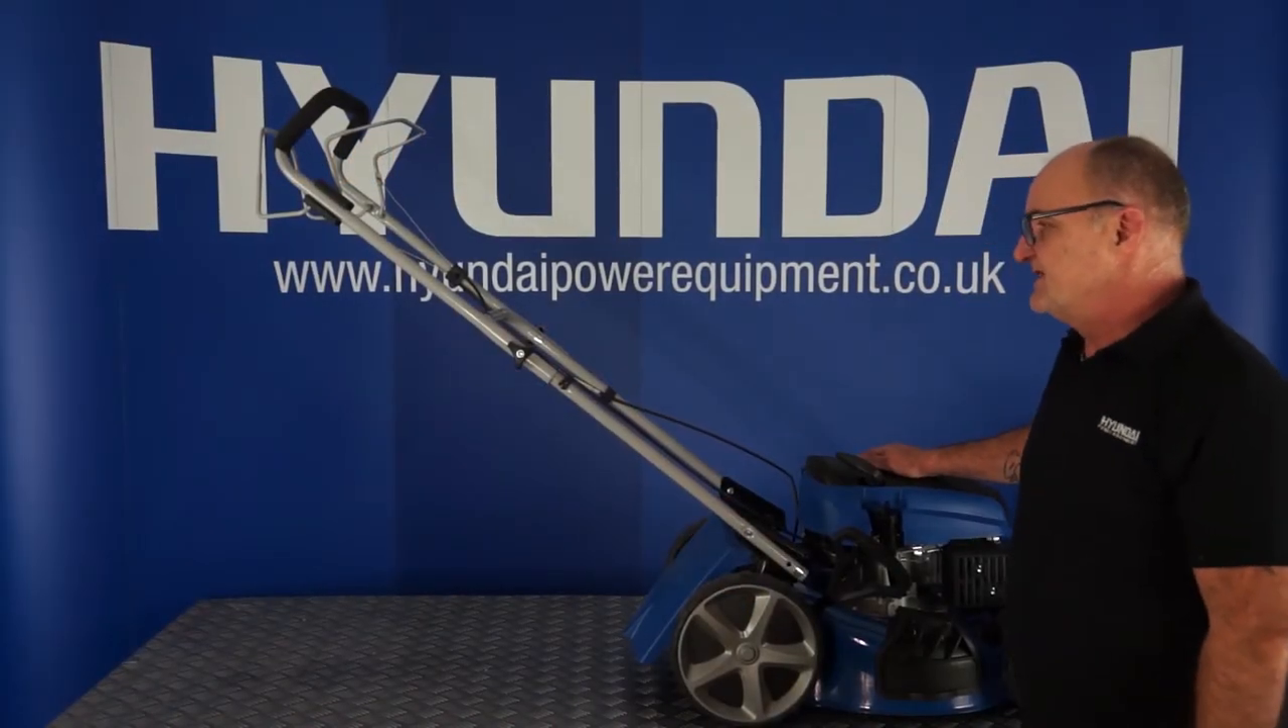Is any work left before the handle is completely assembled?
No.